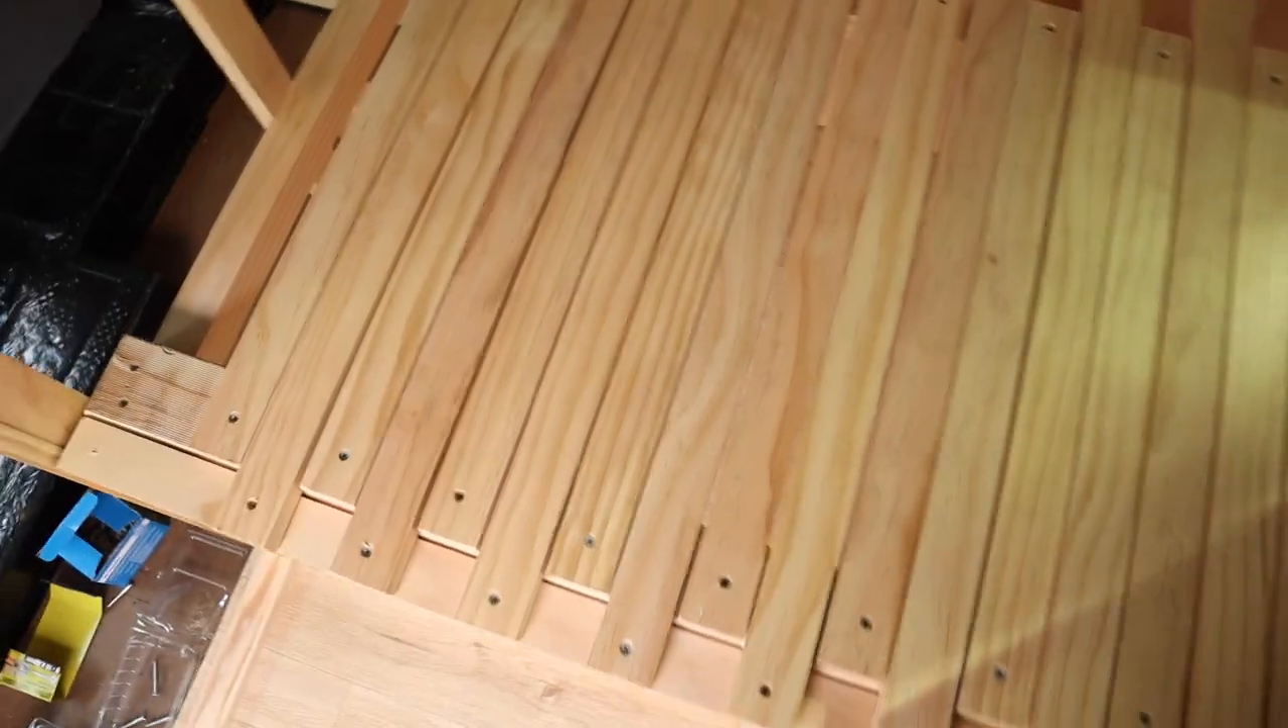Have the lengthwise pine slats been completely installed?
Yes.